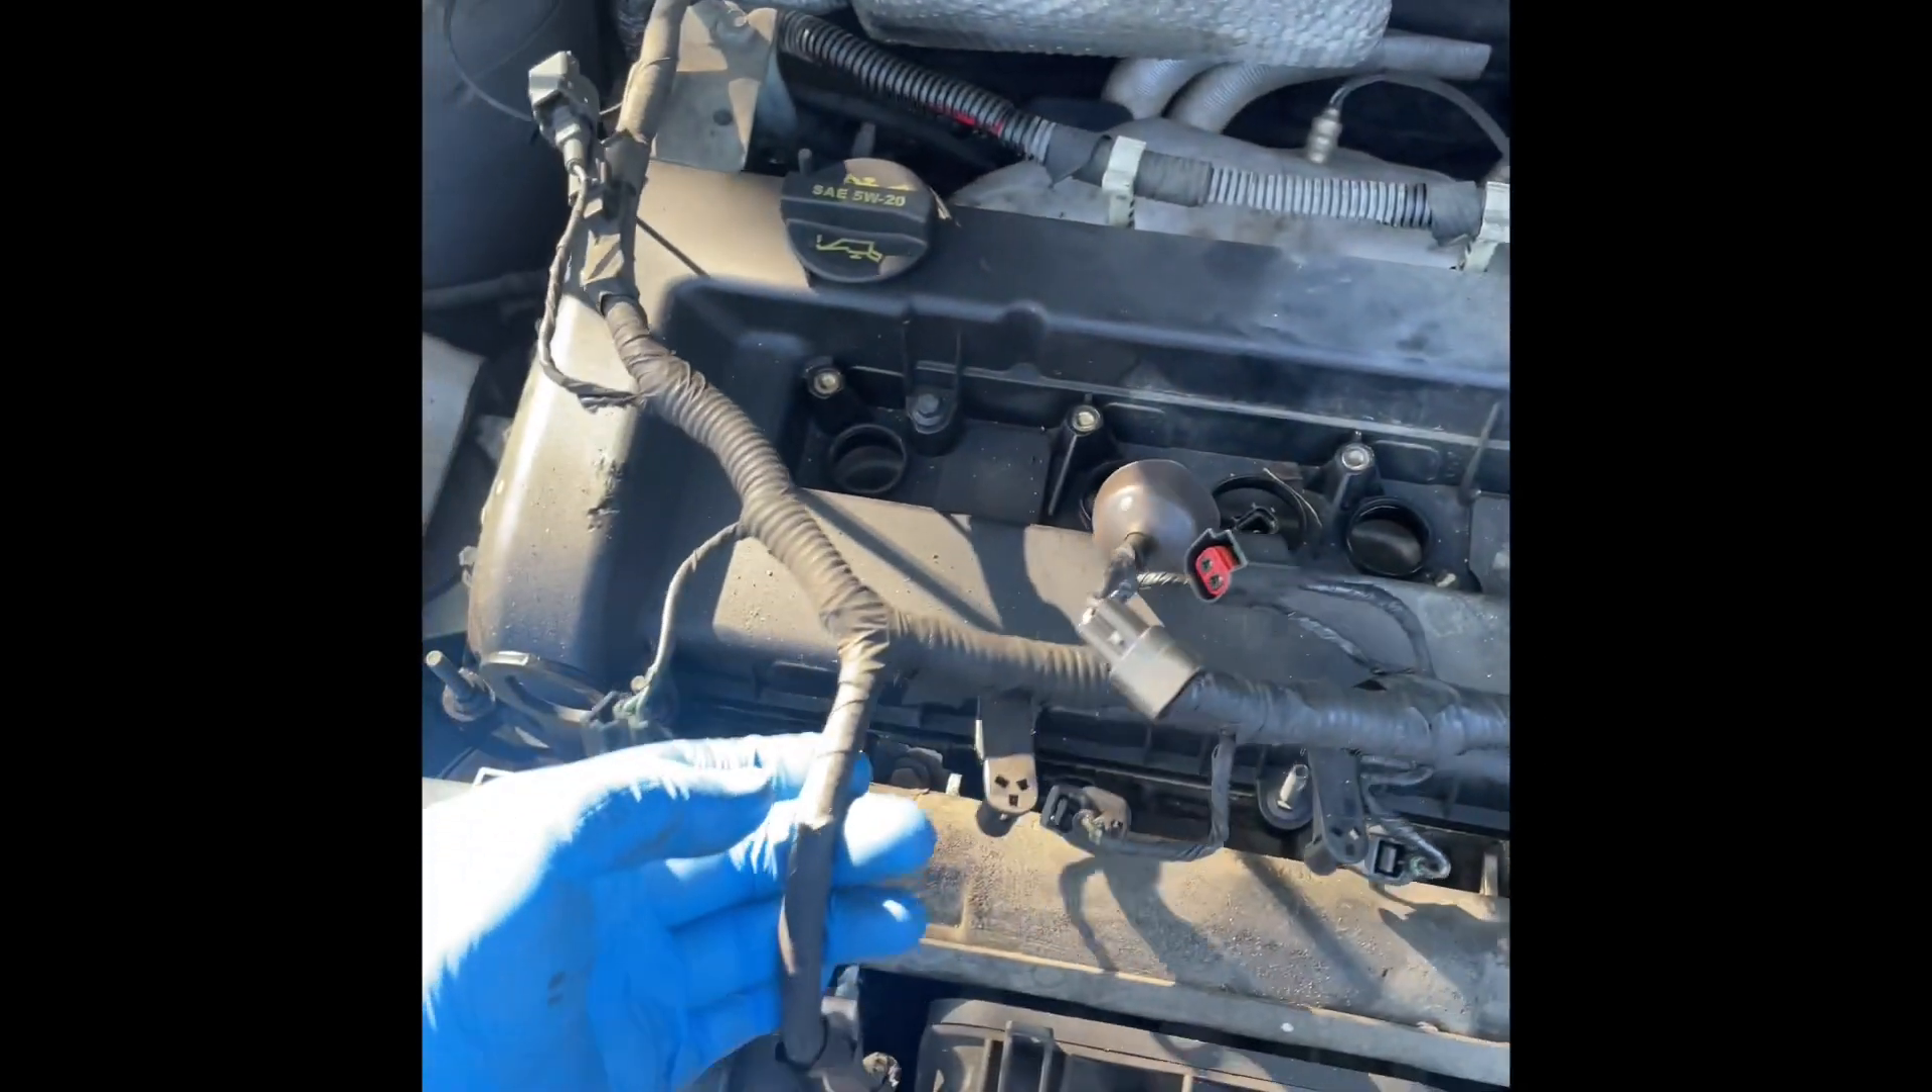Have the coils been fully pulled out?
Yes.